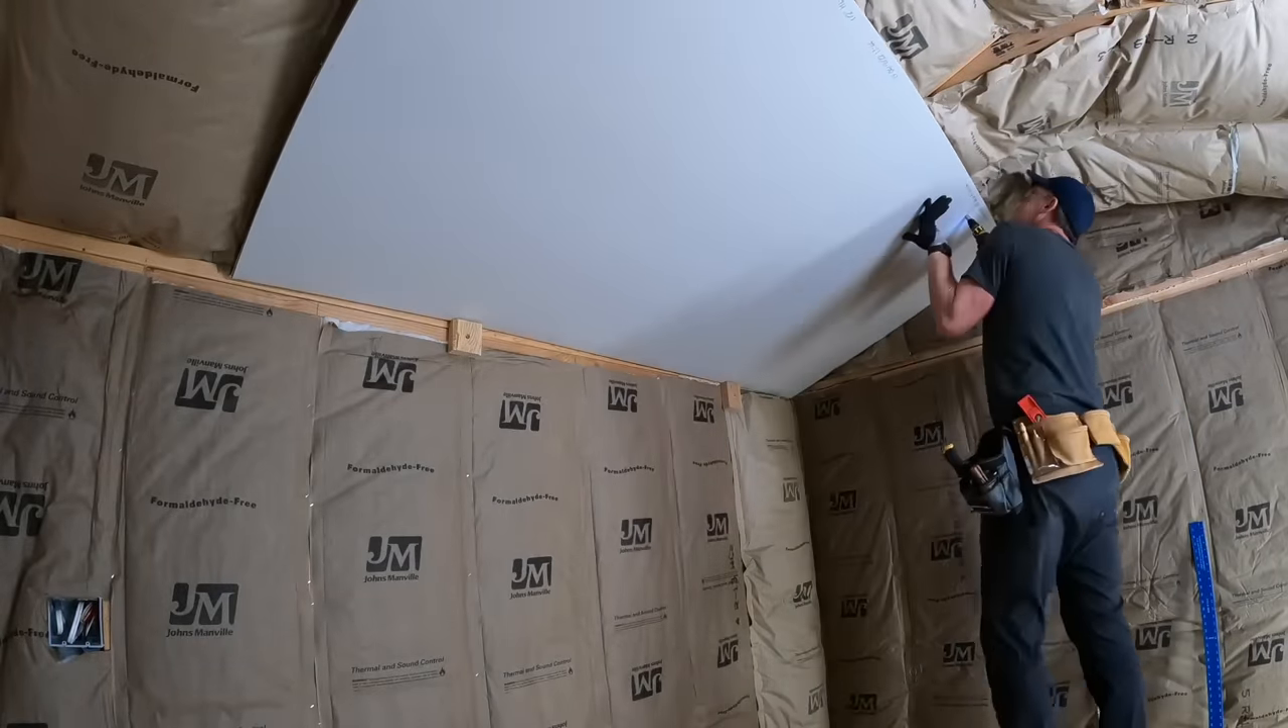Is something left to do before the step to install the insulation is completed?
No.